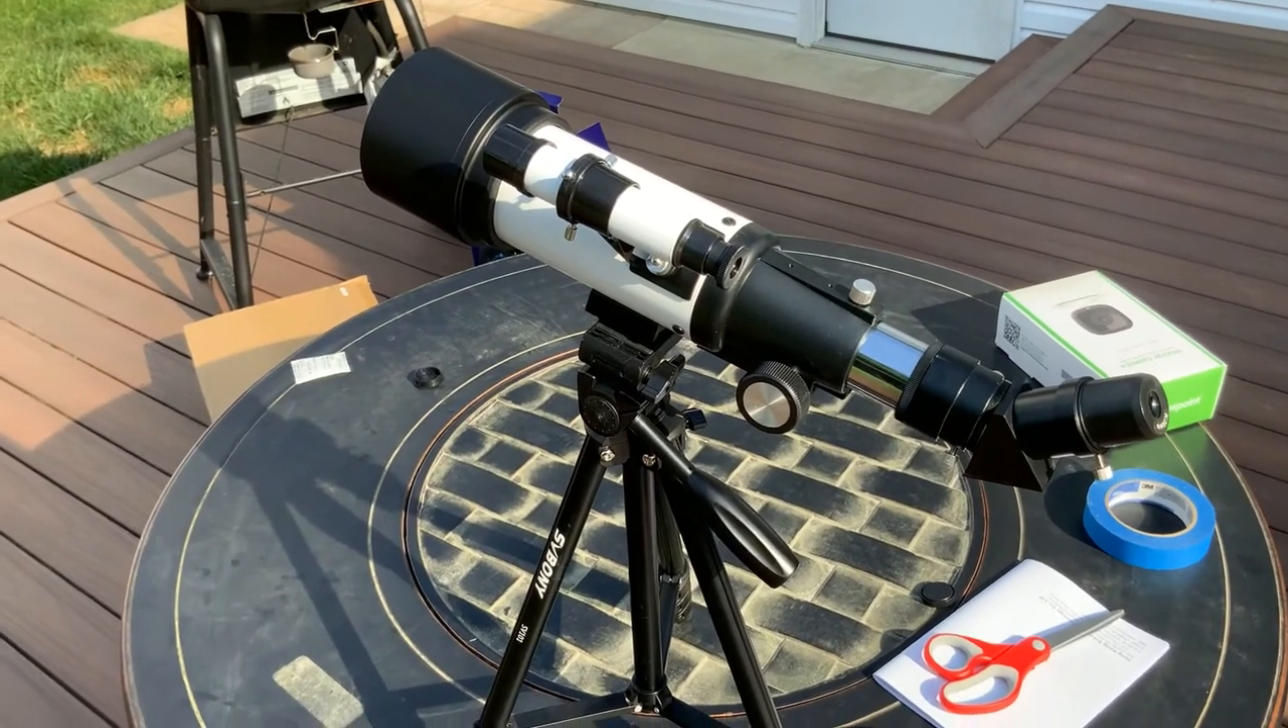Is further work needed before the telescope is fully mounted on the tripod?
No.